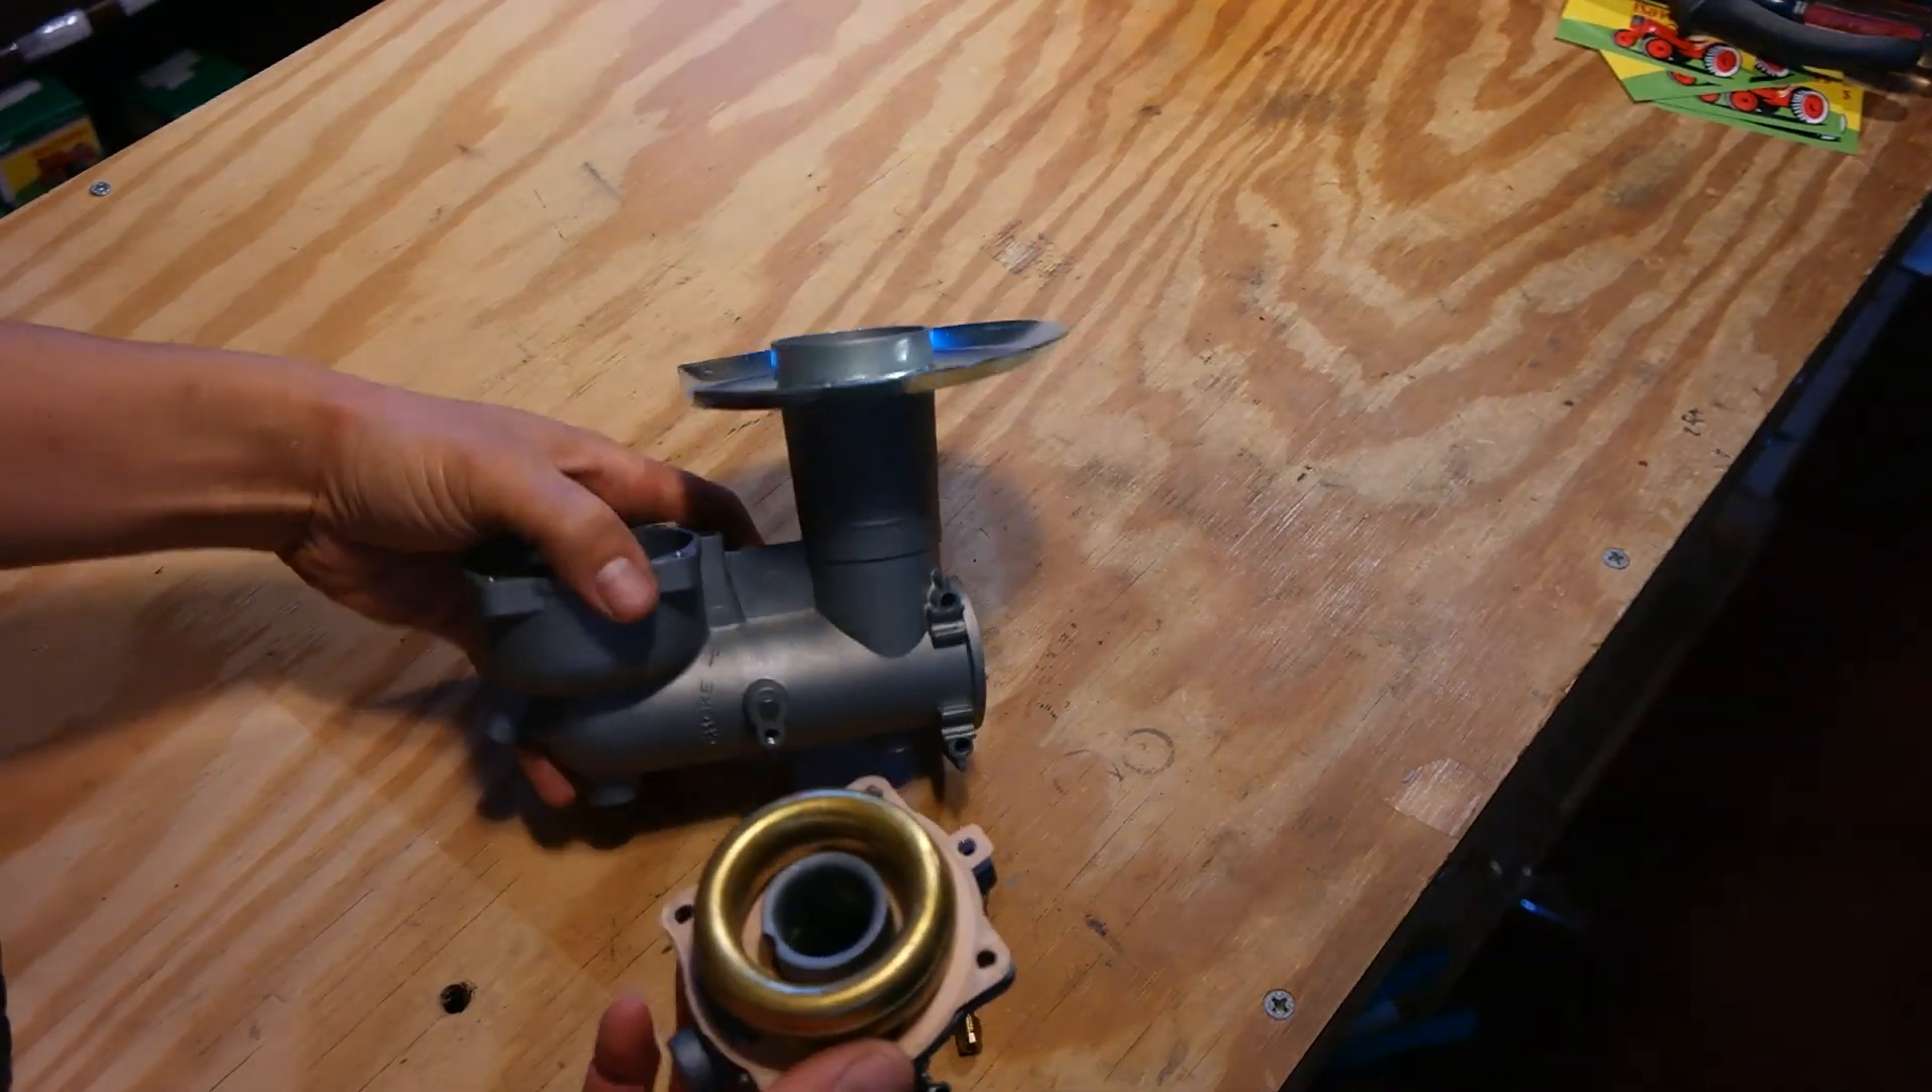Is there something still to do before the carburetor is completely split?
No.